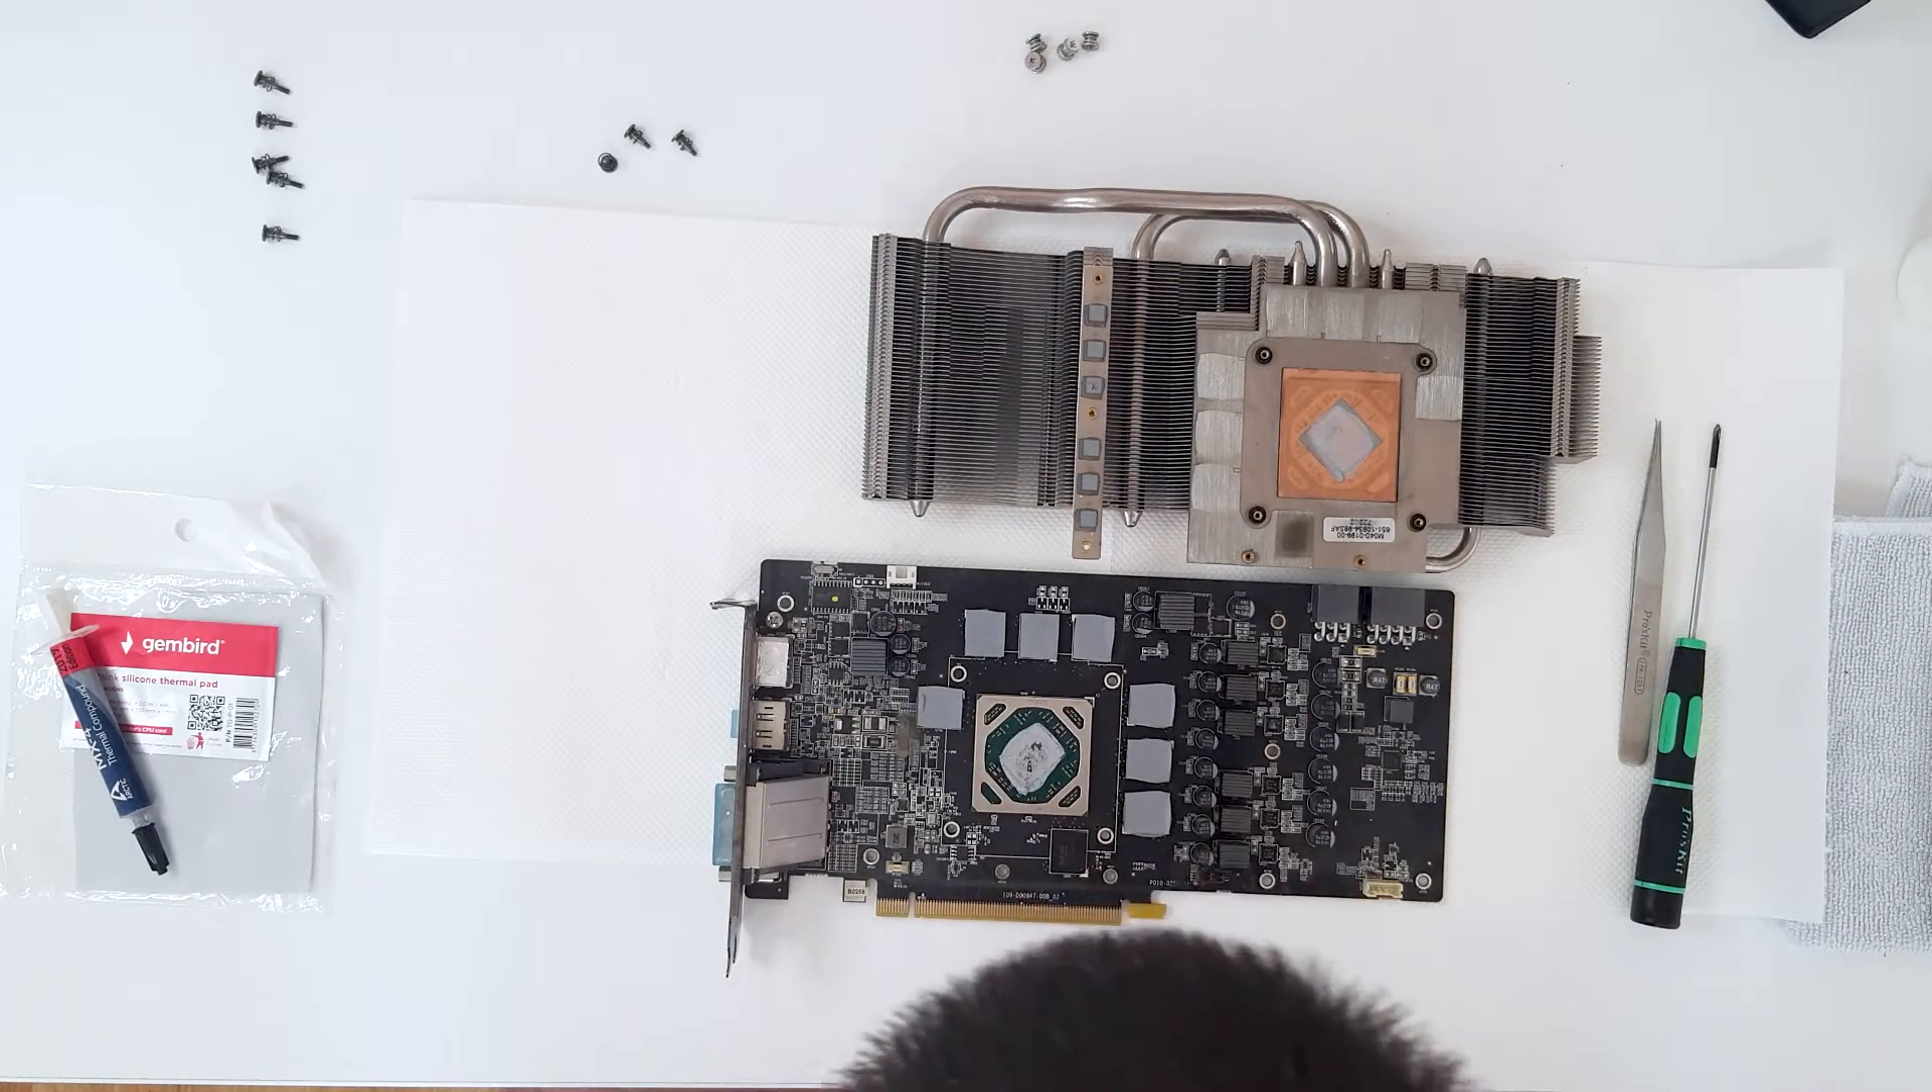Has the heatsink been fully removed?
Yes.